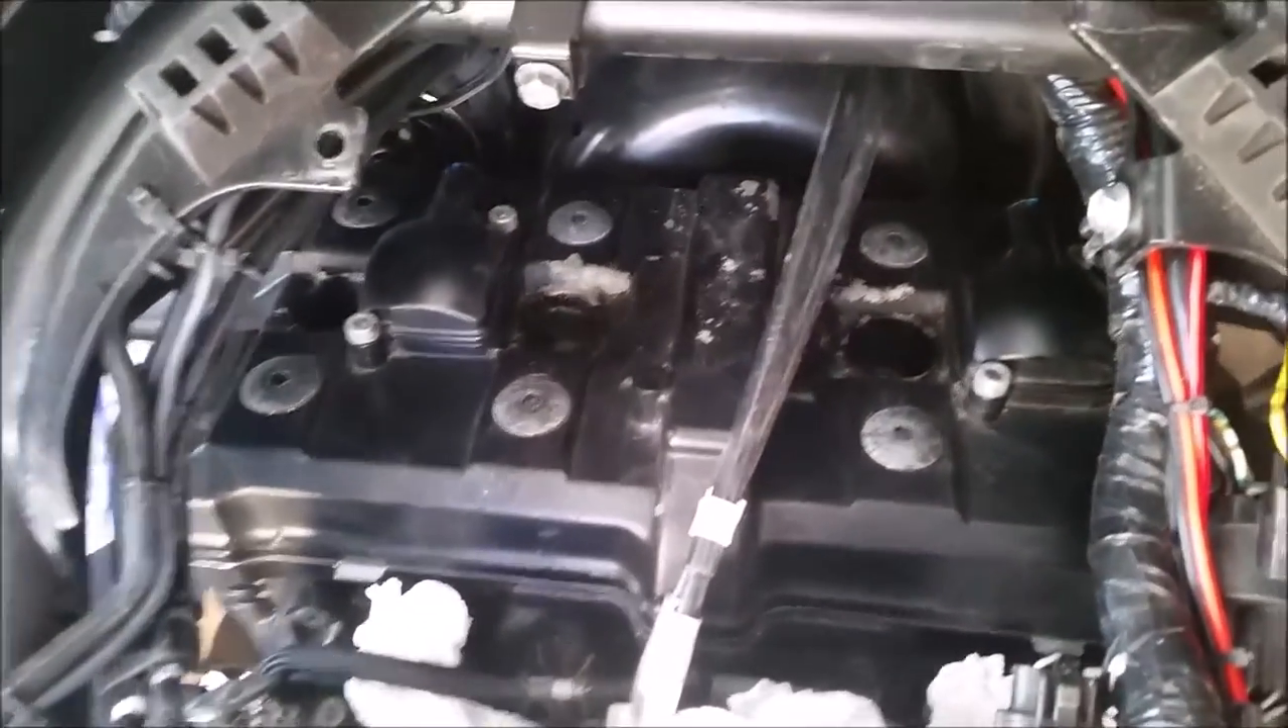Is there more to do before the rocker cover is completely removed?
Yes.